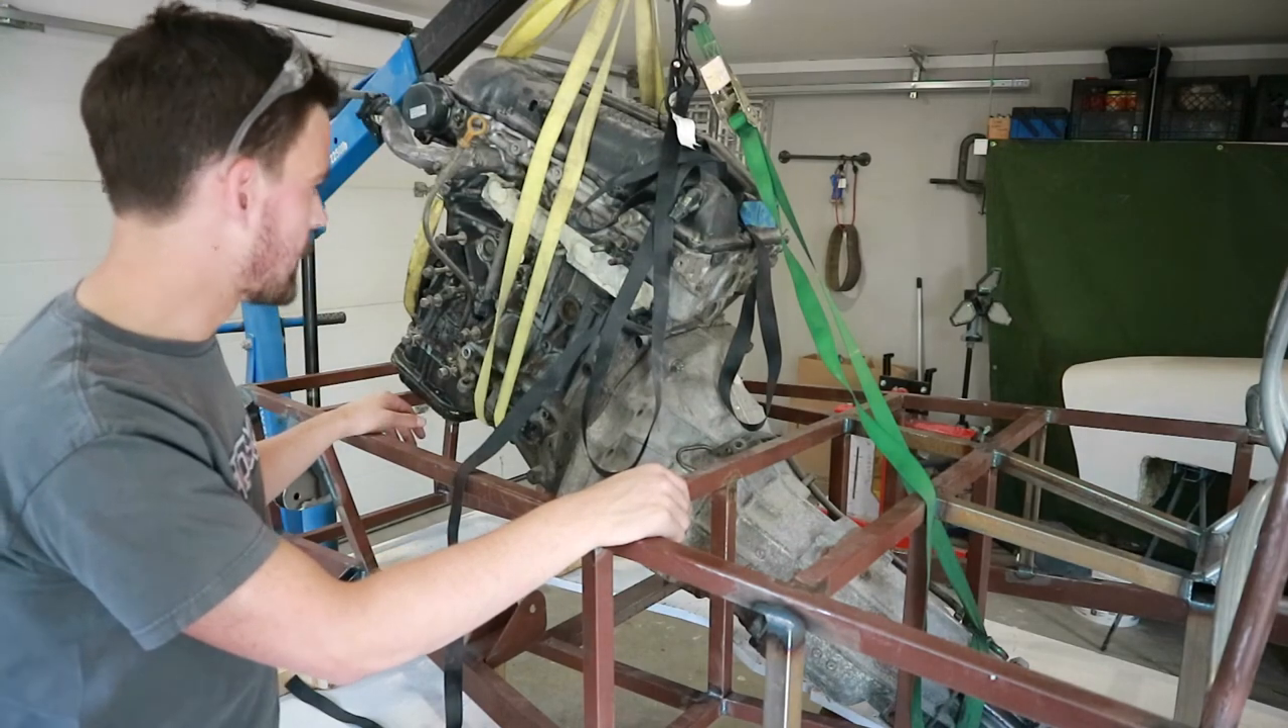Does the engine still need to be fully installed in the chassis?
Yes.